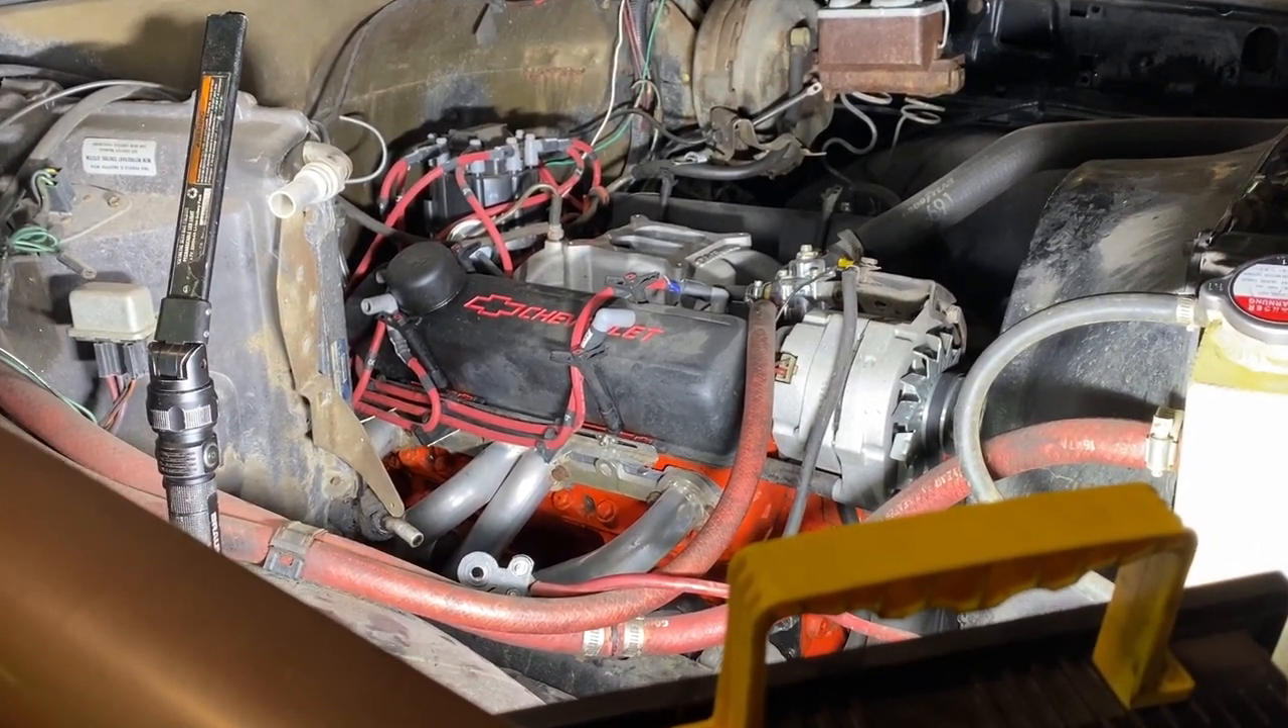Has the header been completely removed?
No.